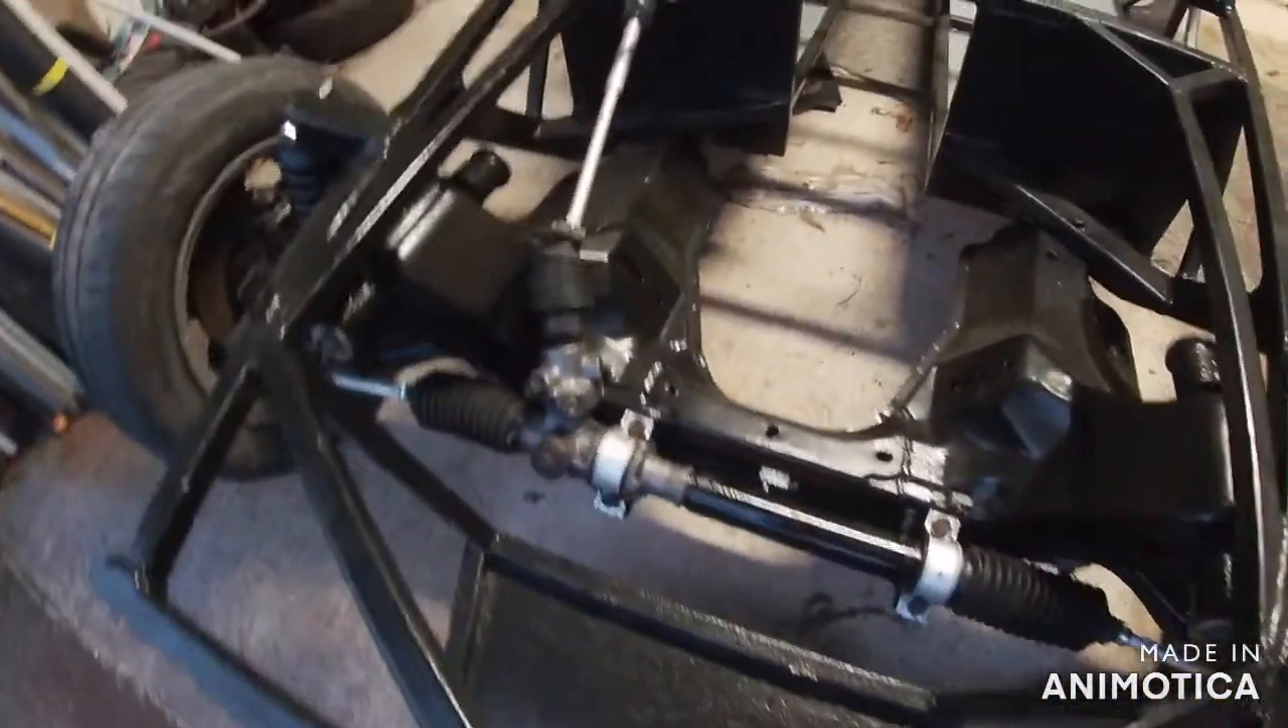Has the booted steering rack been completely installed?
Yes.